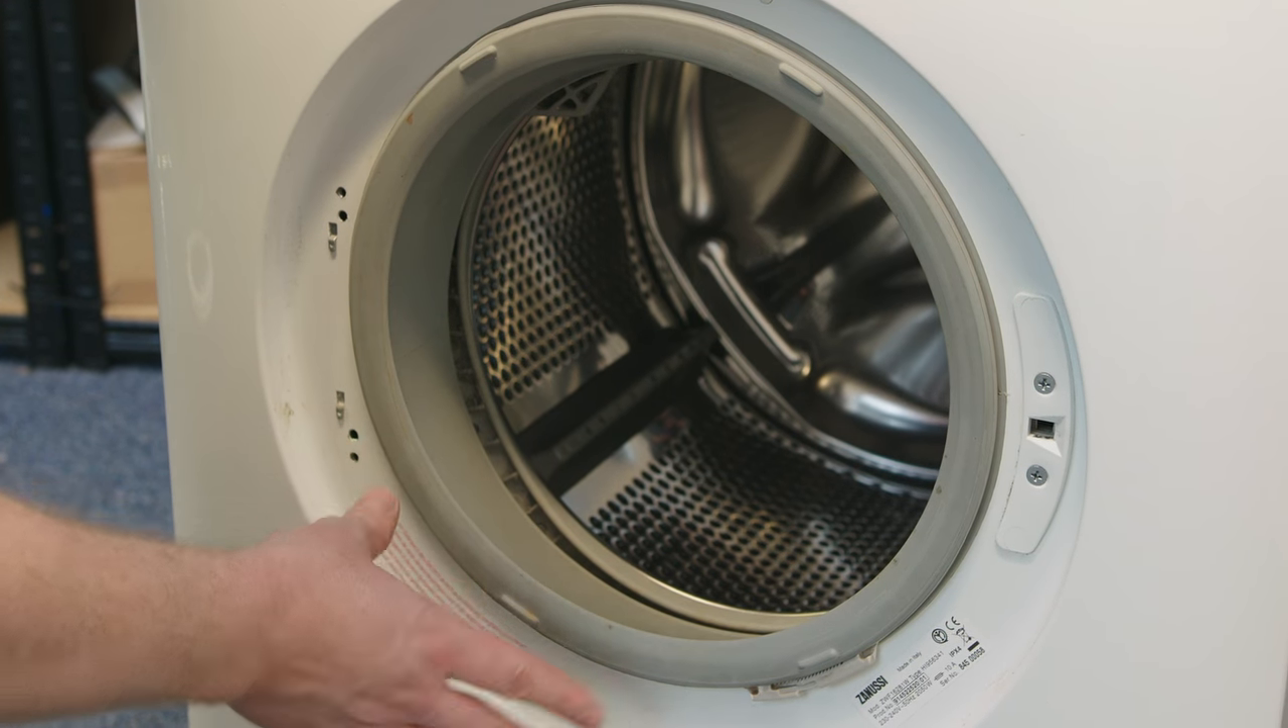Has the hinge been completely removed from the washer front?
Yes.